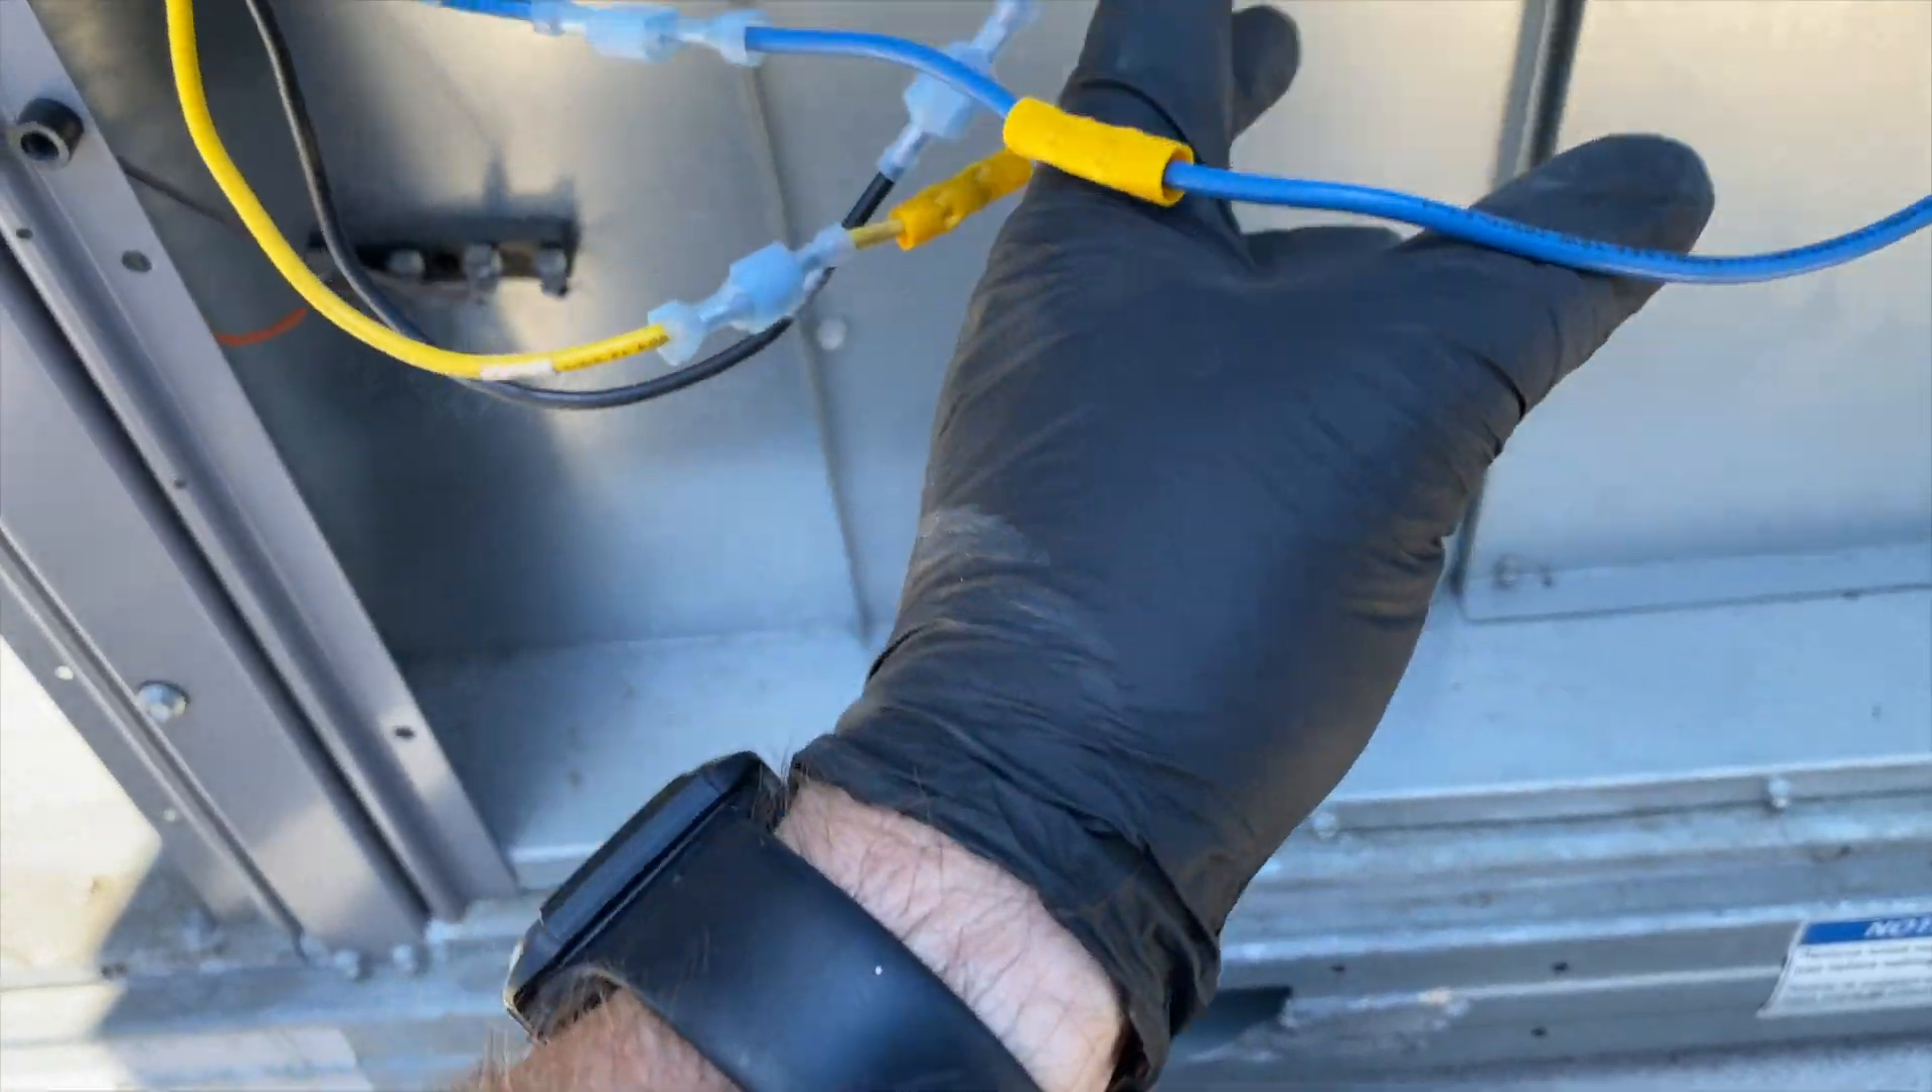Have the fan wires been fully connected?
Yes.